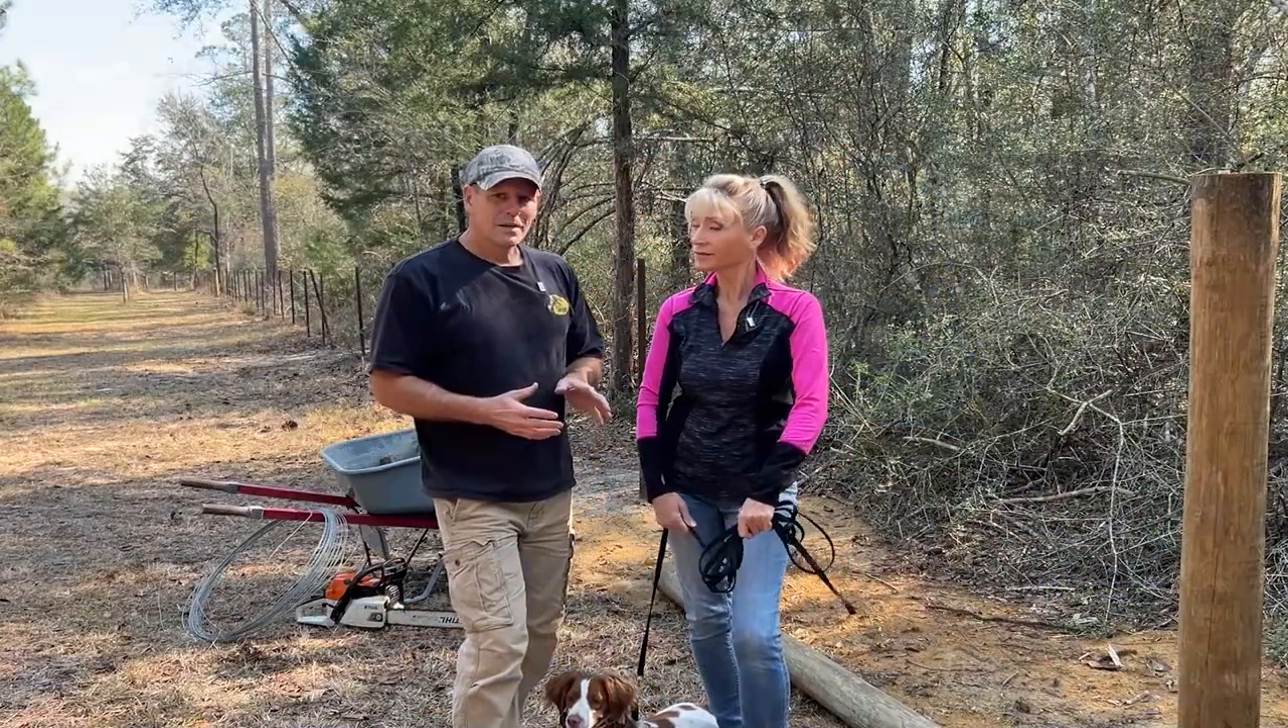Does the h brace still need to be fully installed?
Yes.